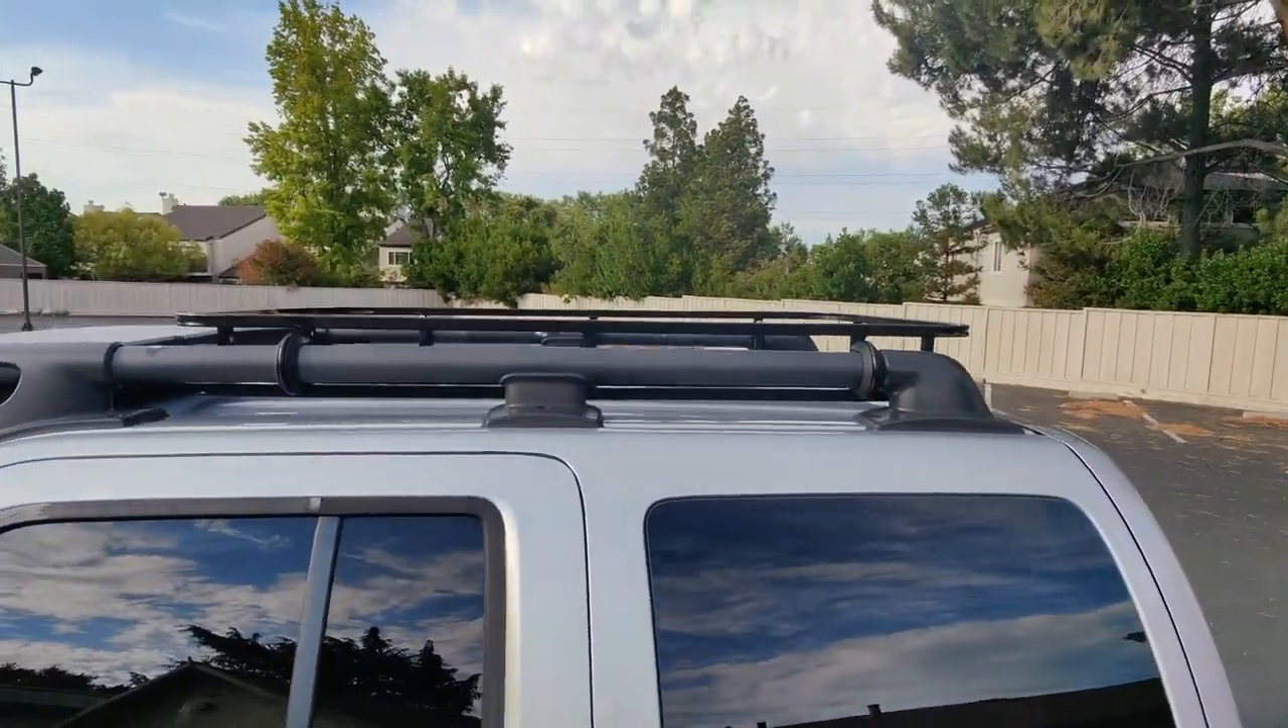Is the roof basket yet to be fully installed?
No.